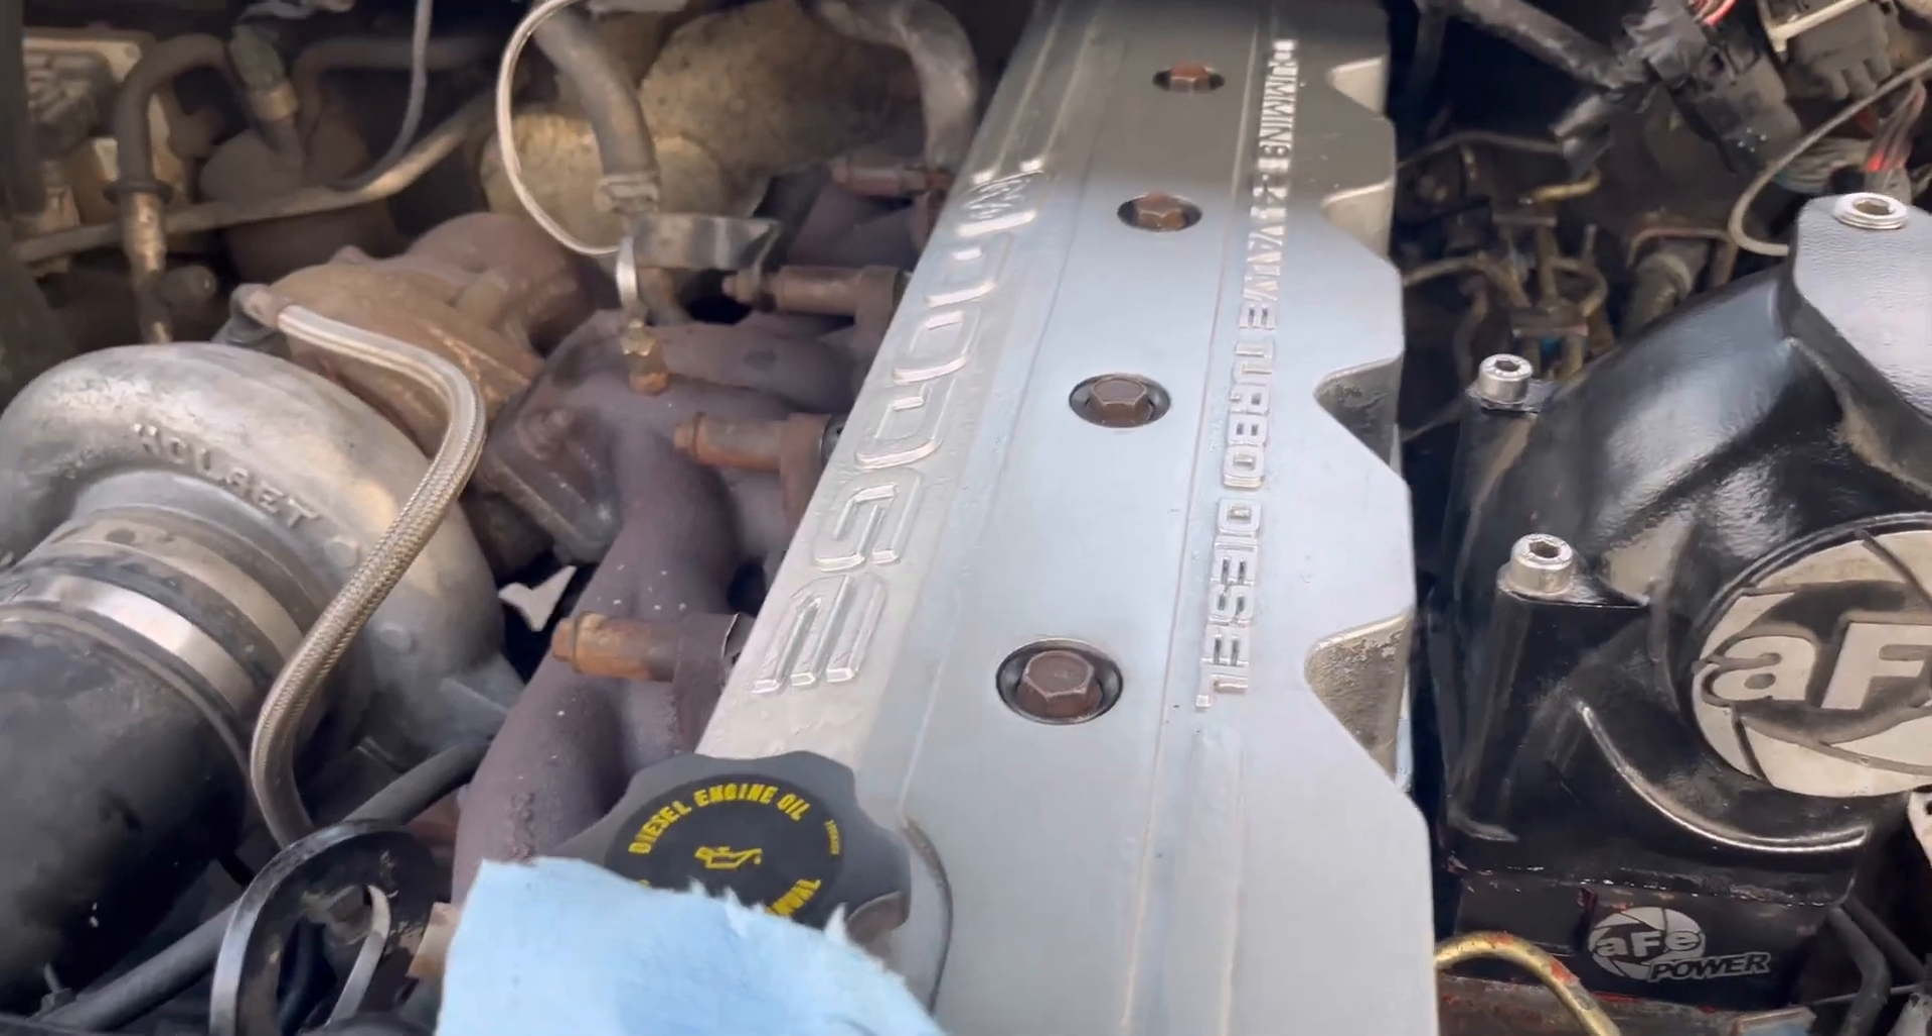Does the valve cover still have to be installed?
No.